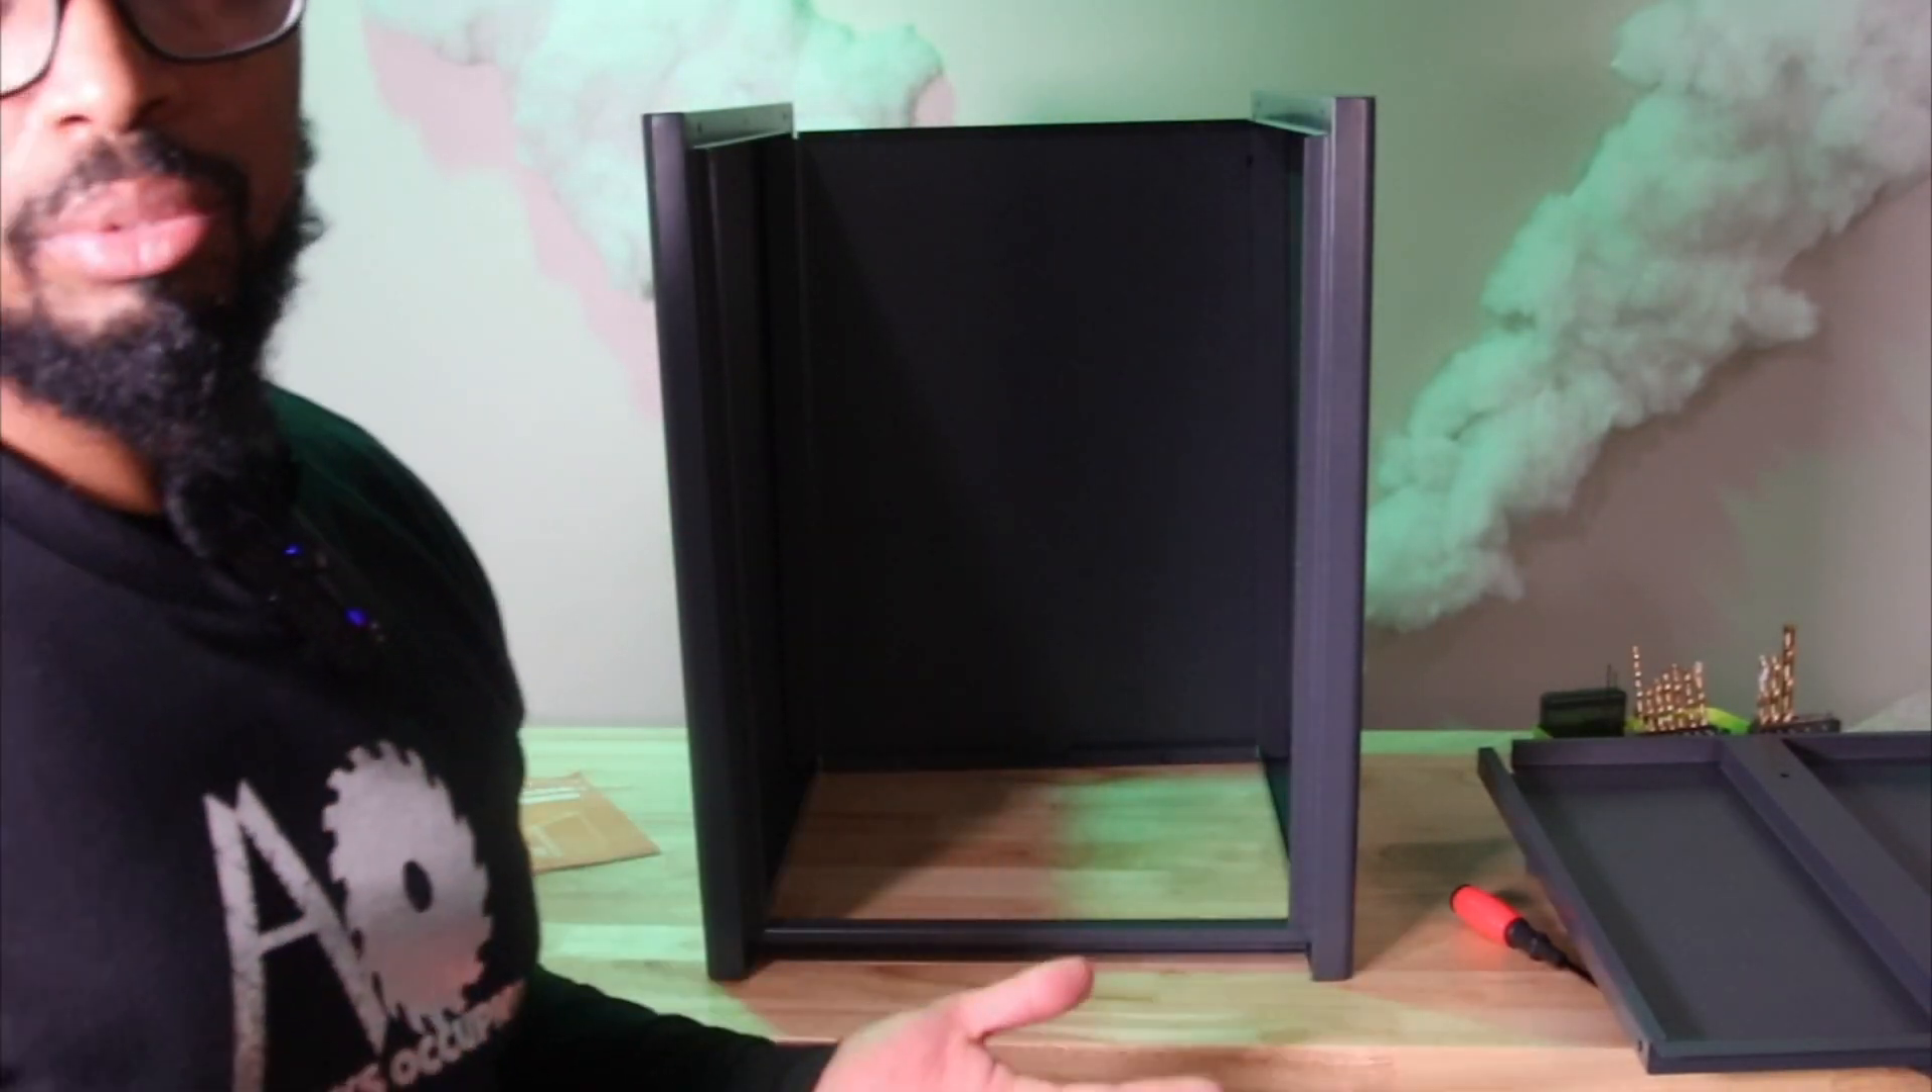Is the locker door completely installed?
No.